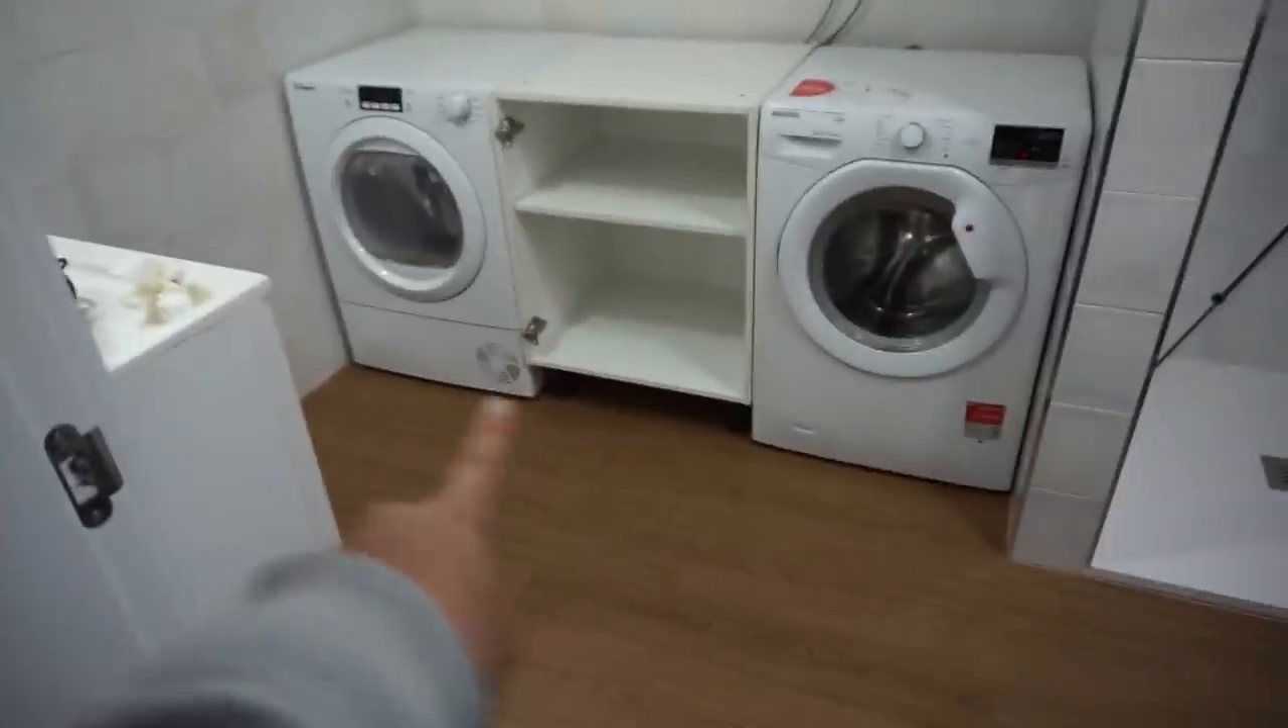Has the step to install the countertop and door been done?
No.